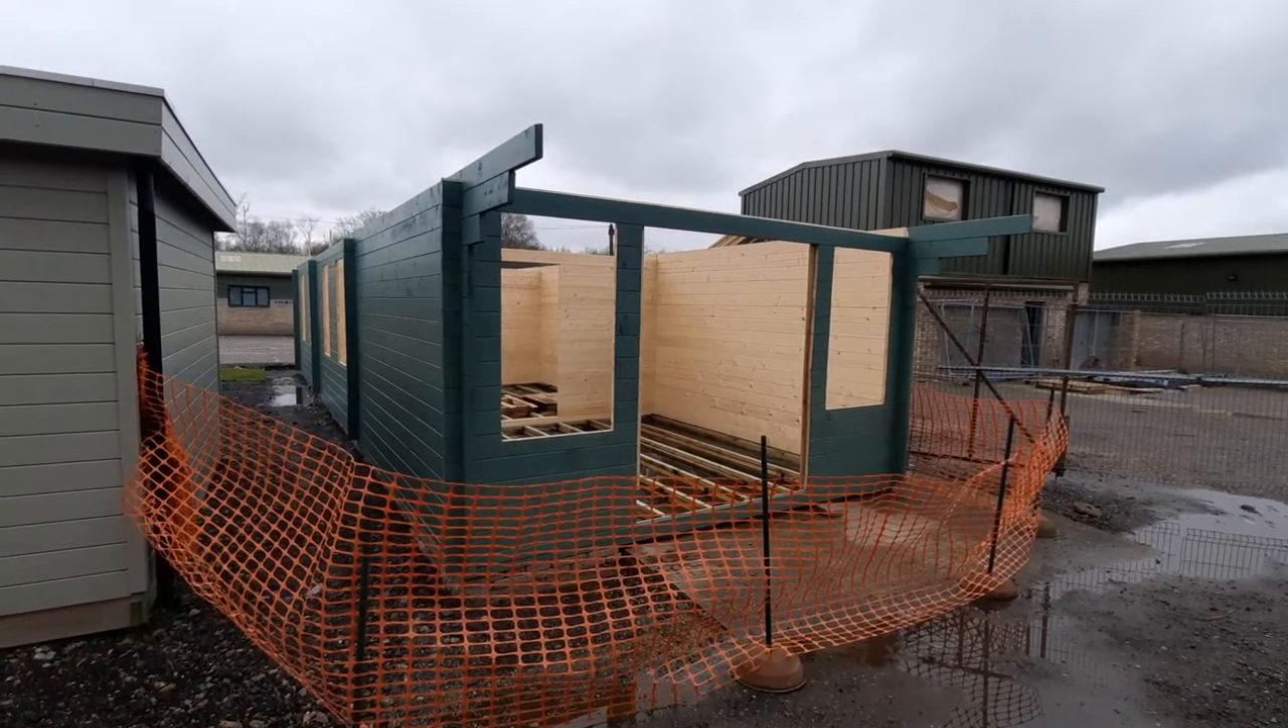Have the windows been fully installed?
No.